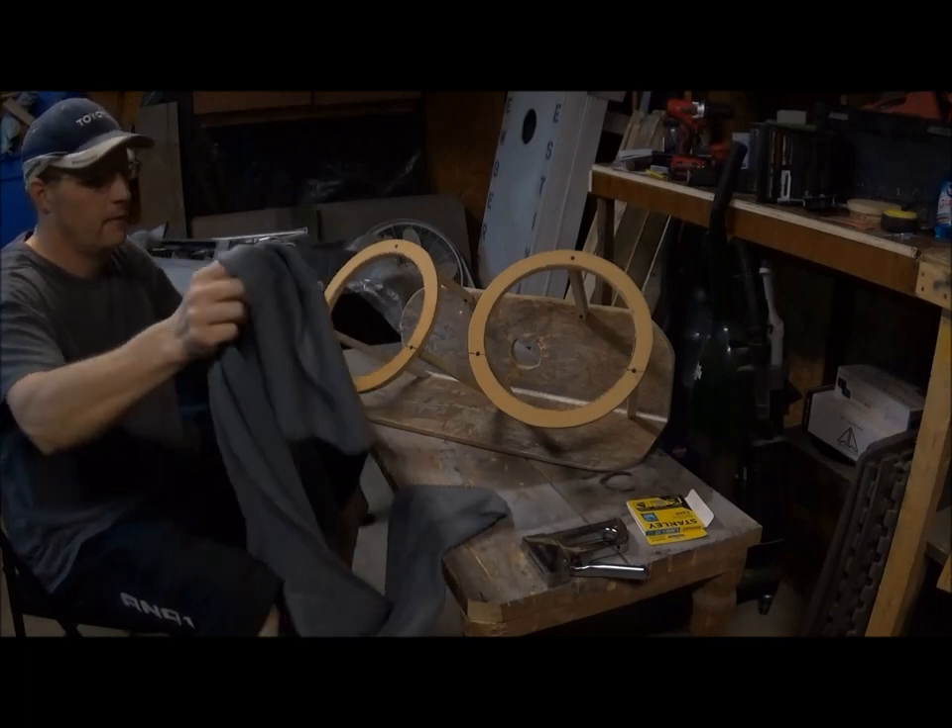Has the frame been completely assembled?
Yes.